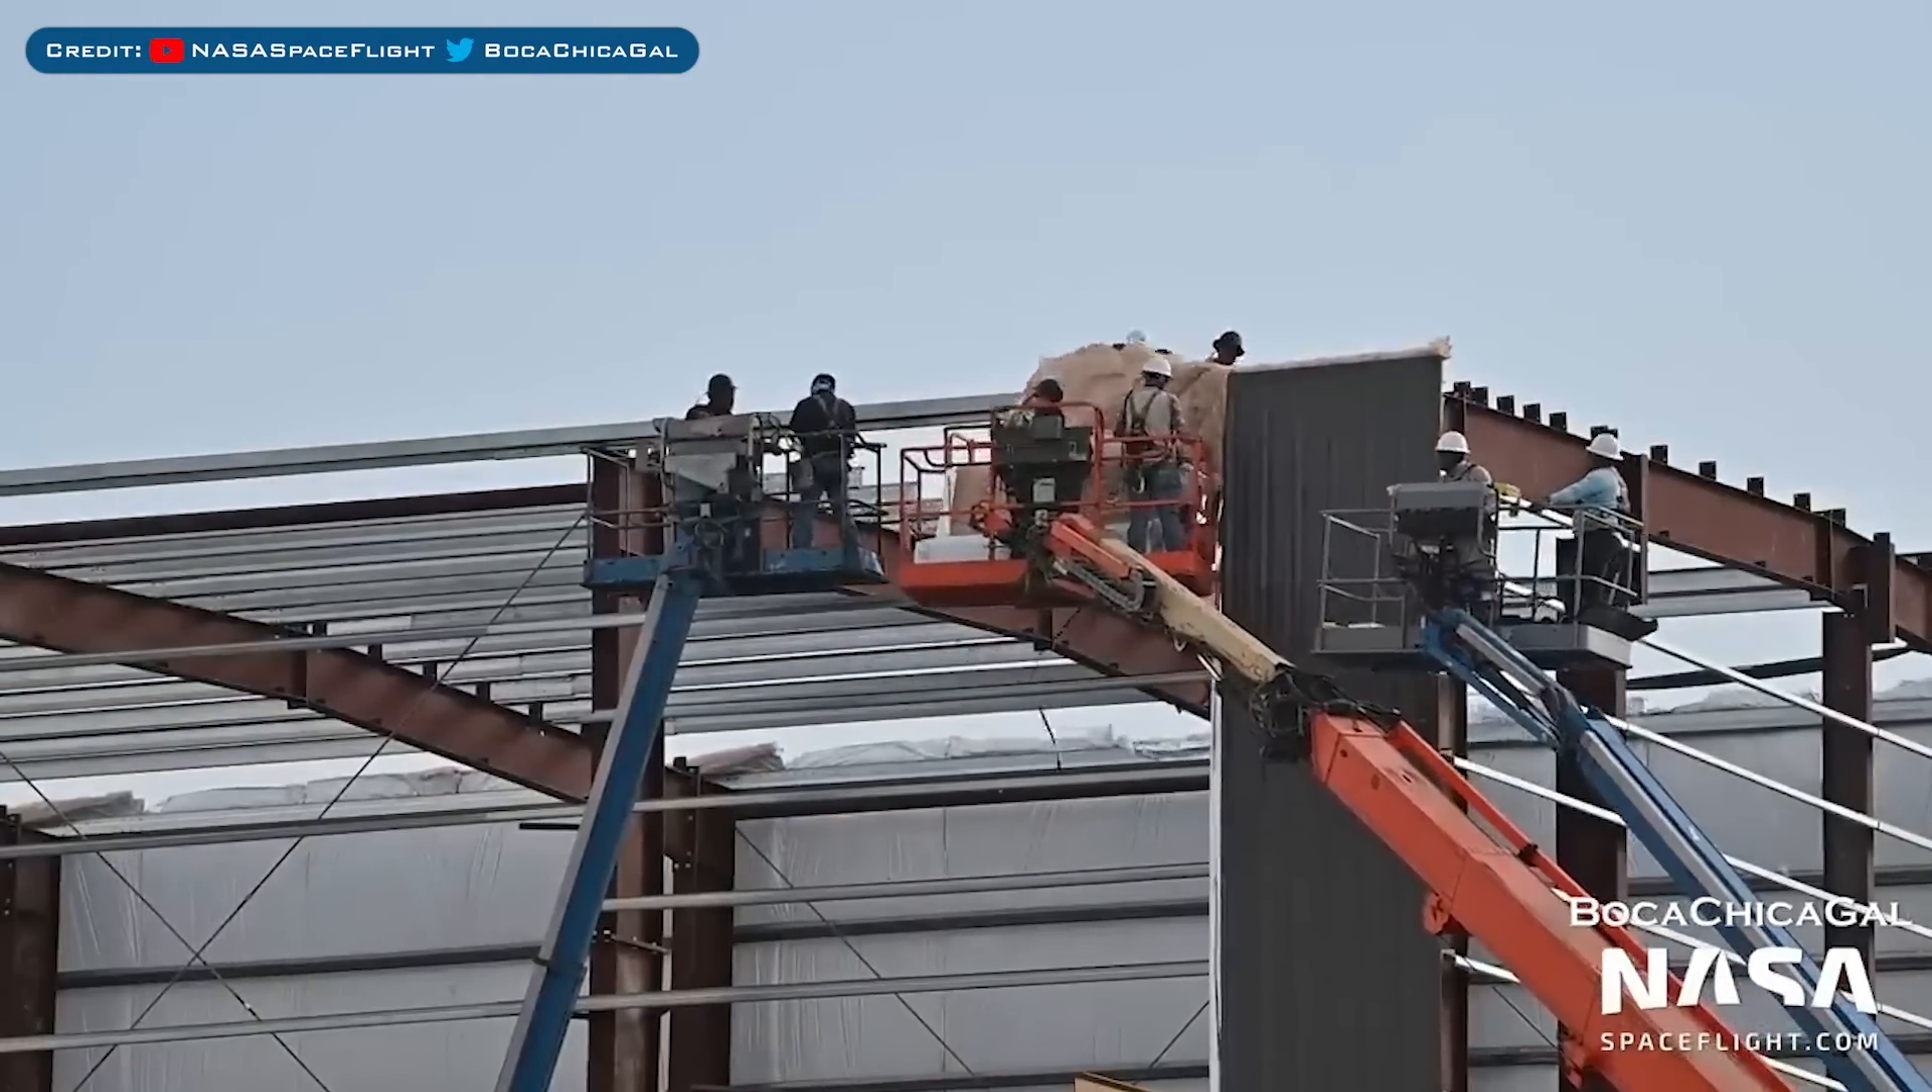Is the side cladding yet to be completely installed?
Yes.